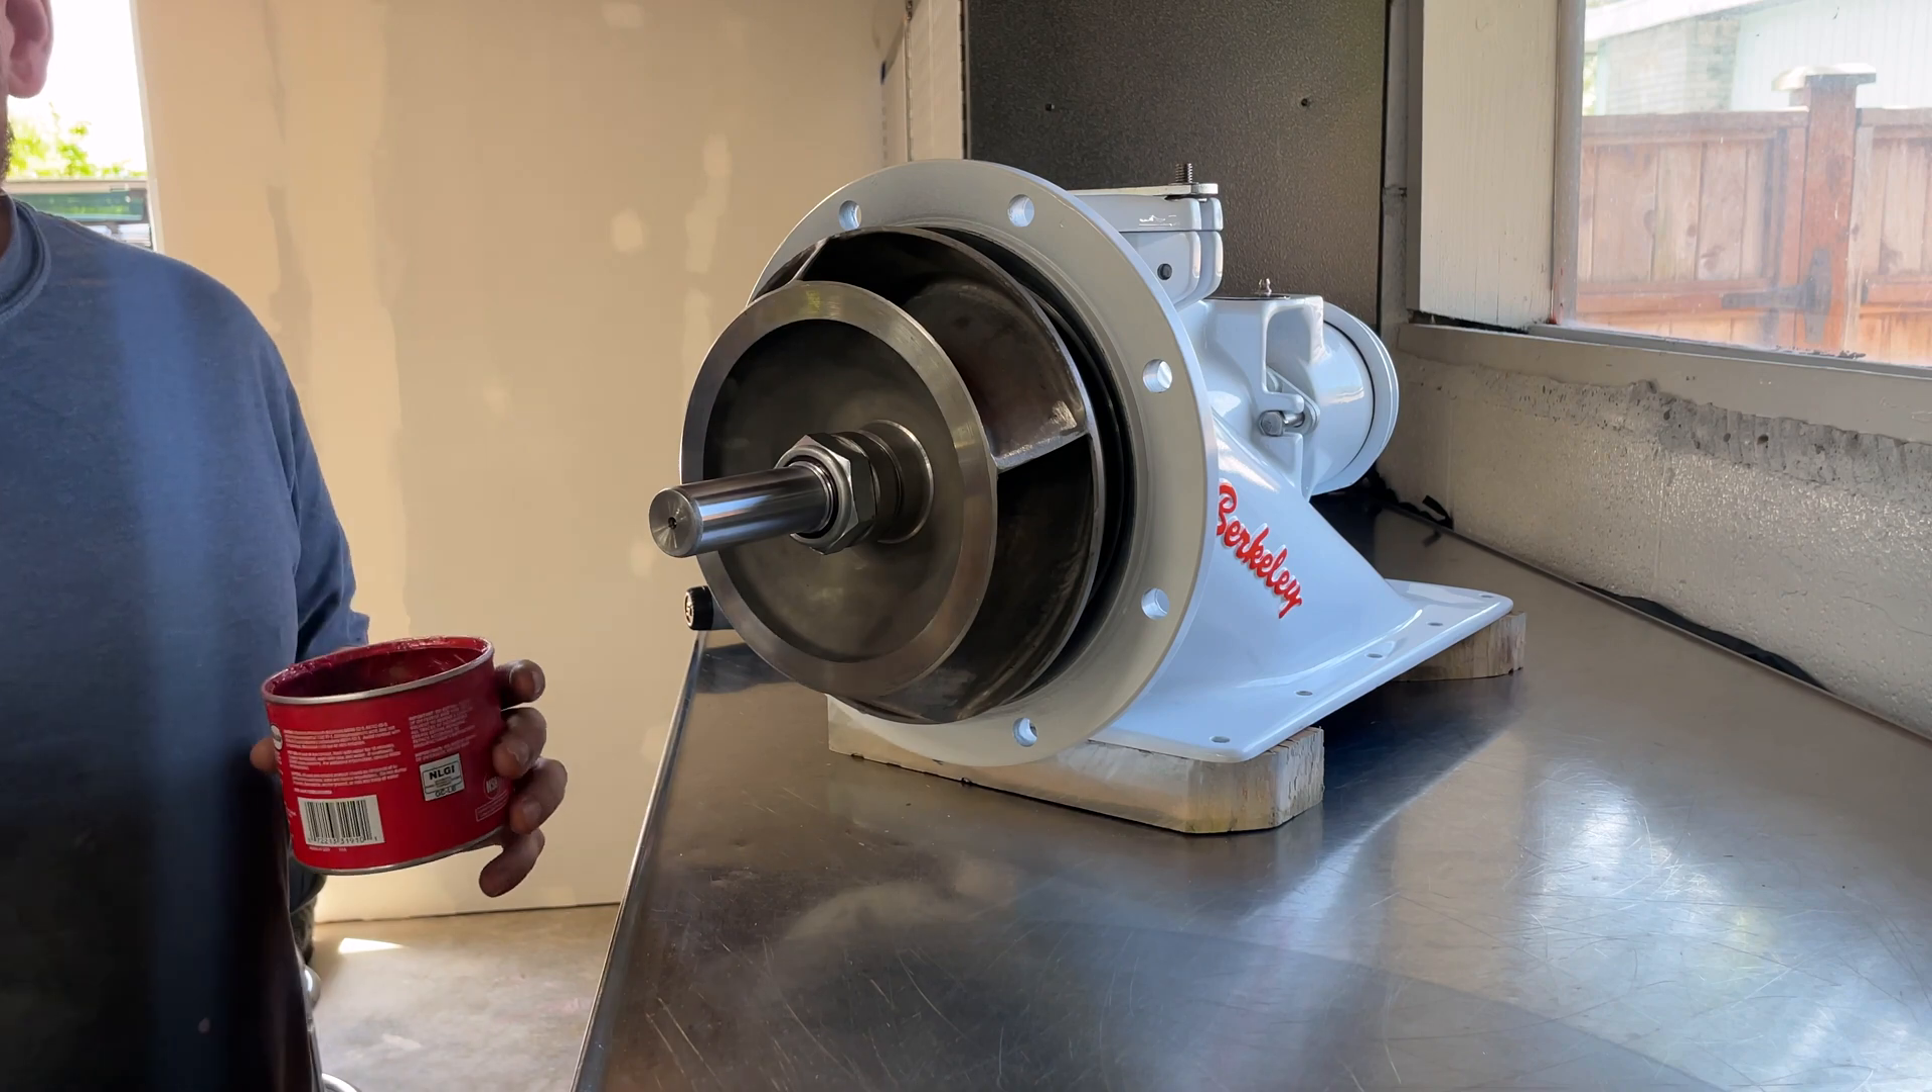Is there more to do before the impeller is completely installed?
No.